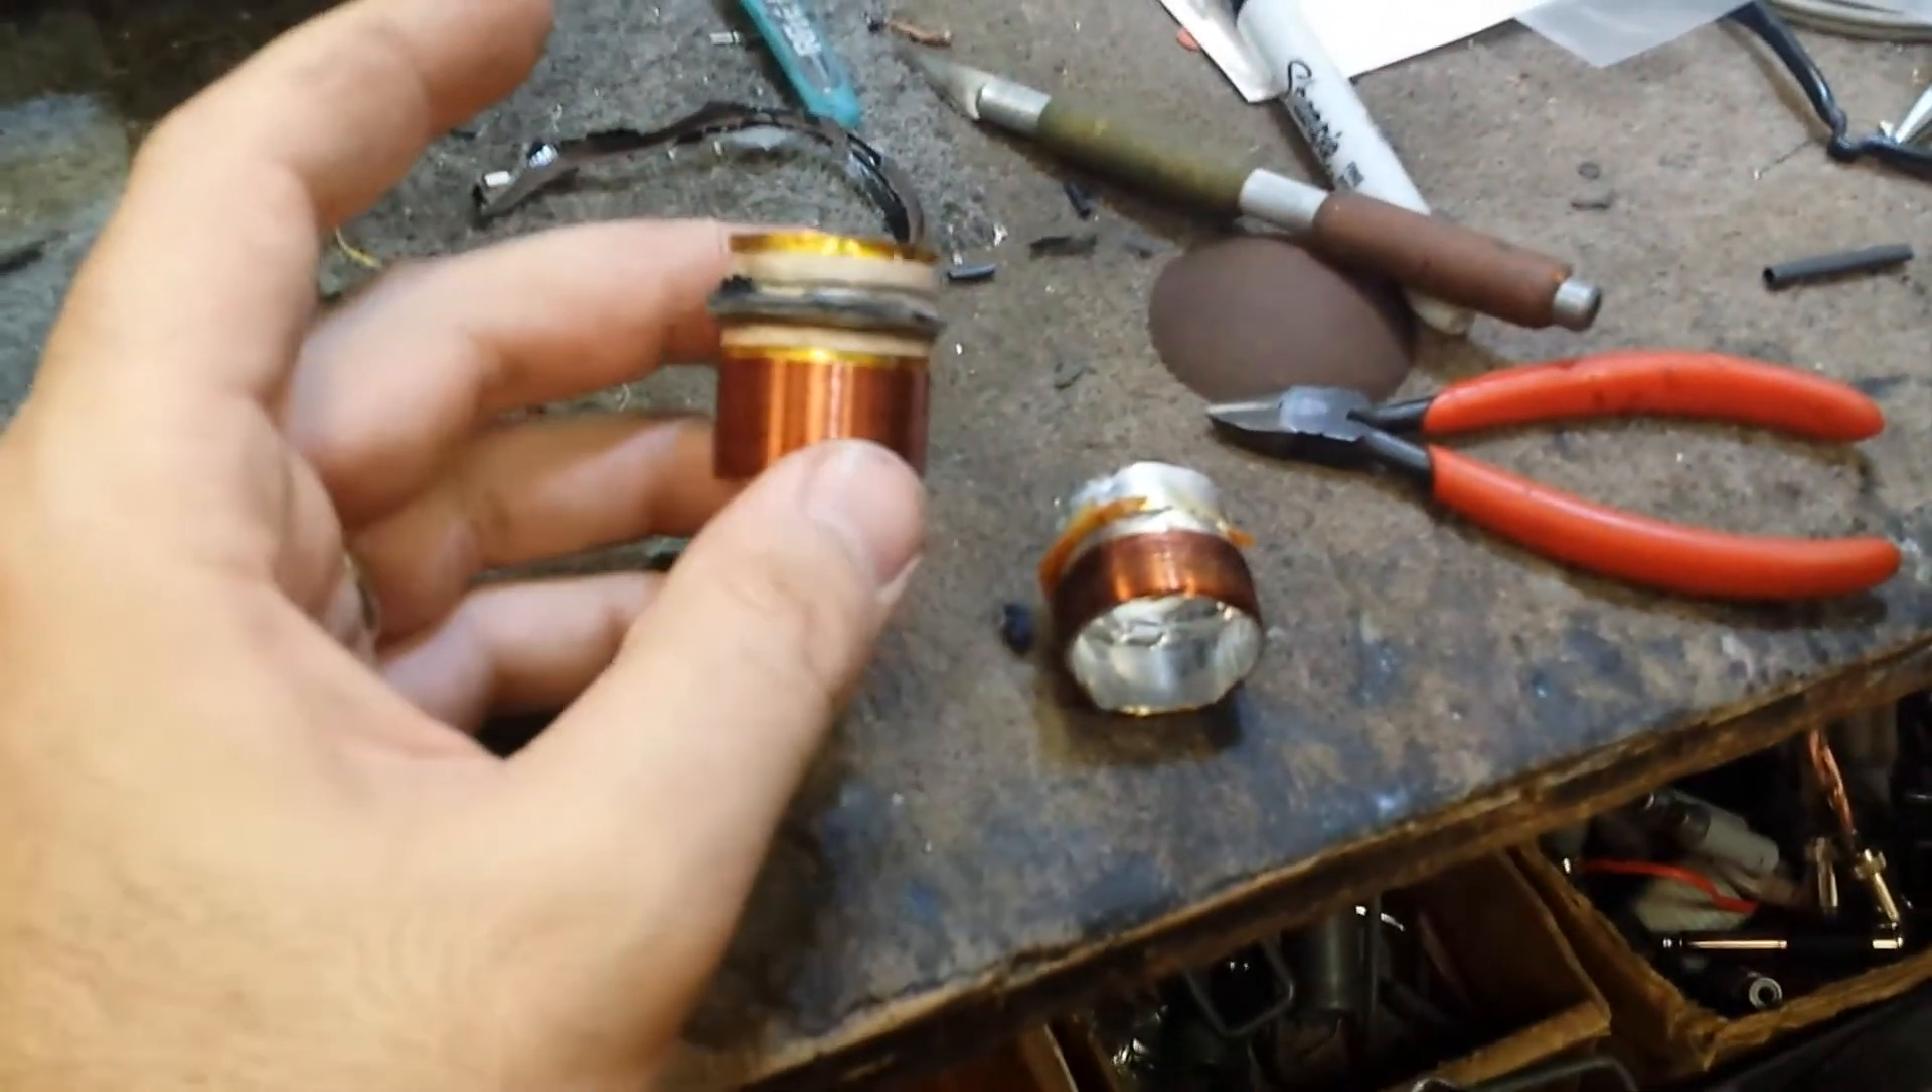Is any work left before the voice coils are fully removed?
No.